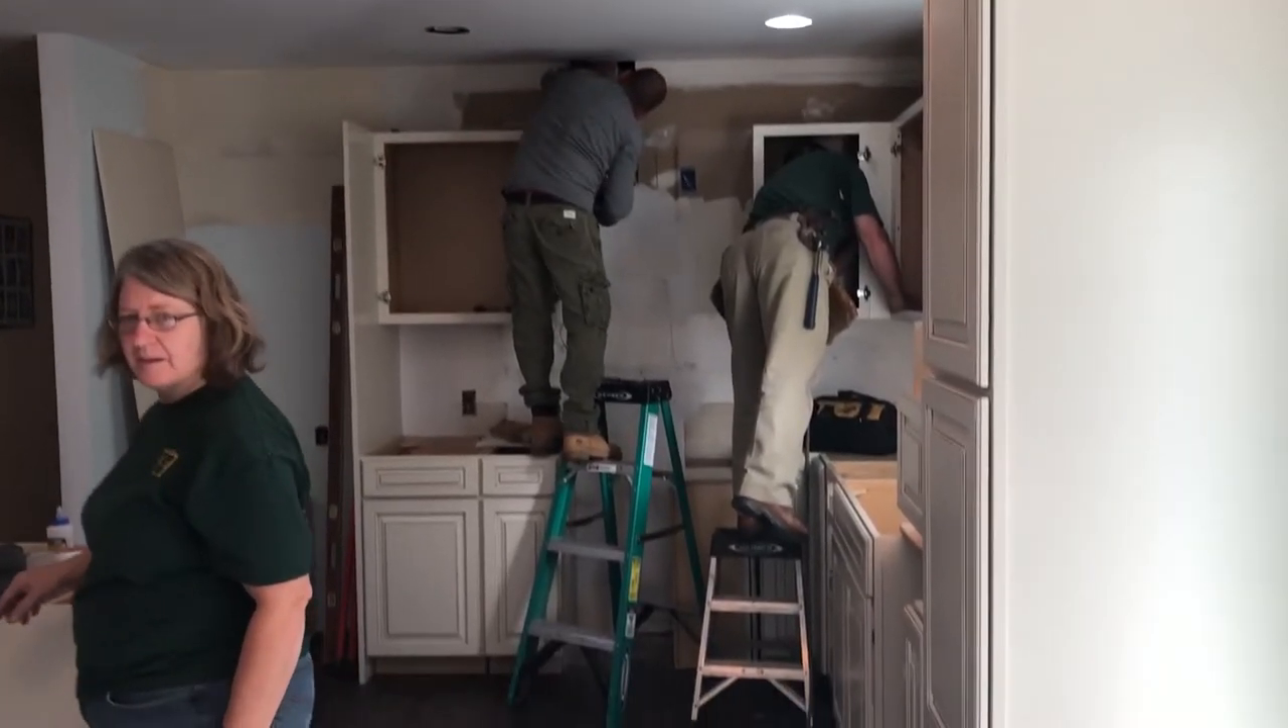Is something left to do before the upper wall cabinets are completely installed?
Yes.